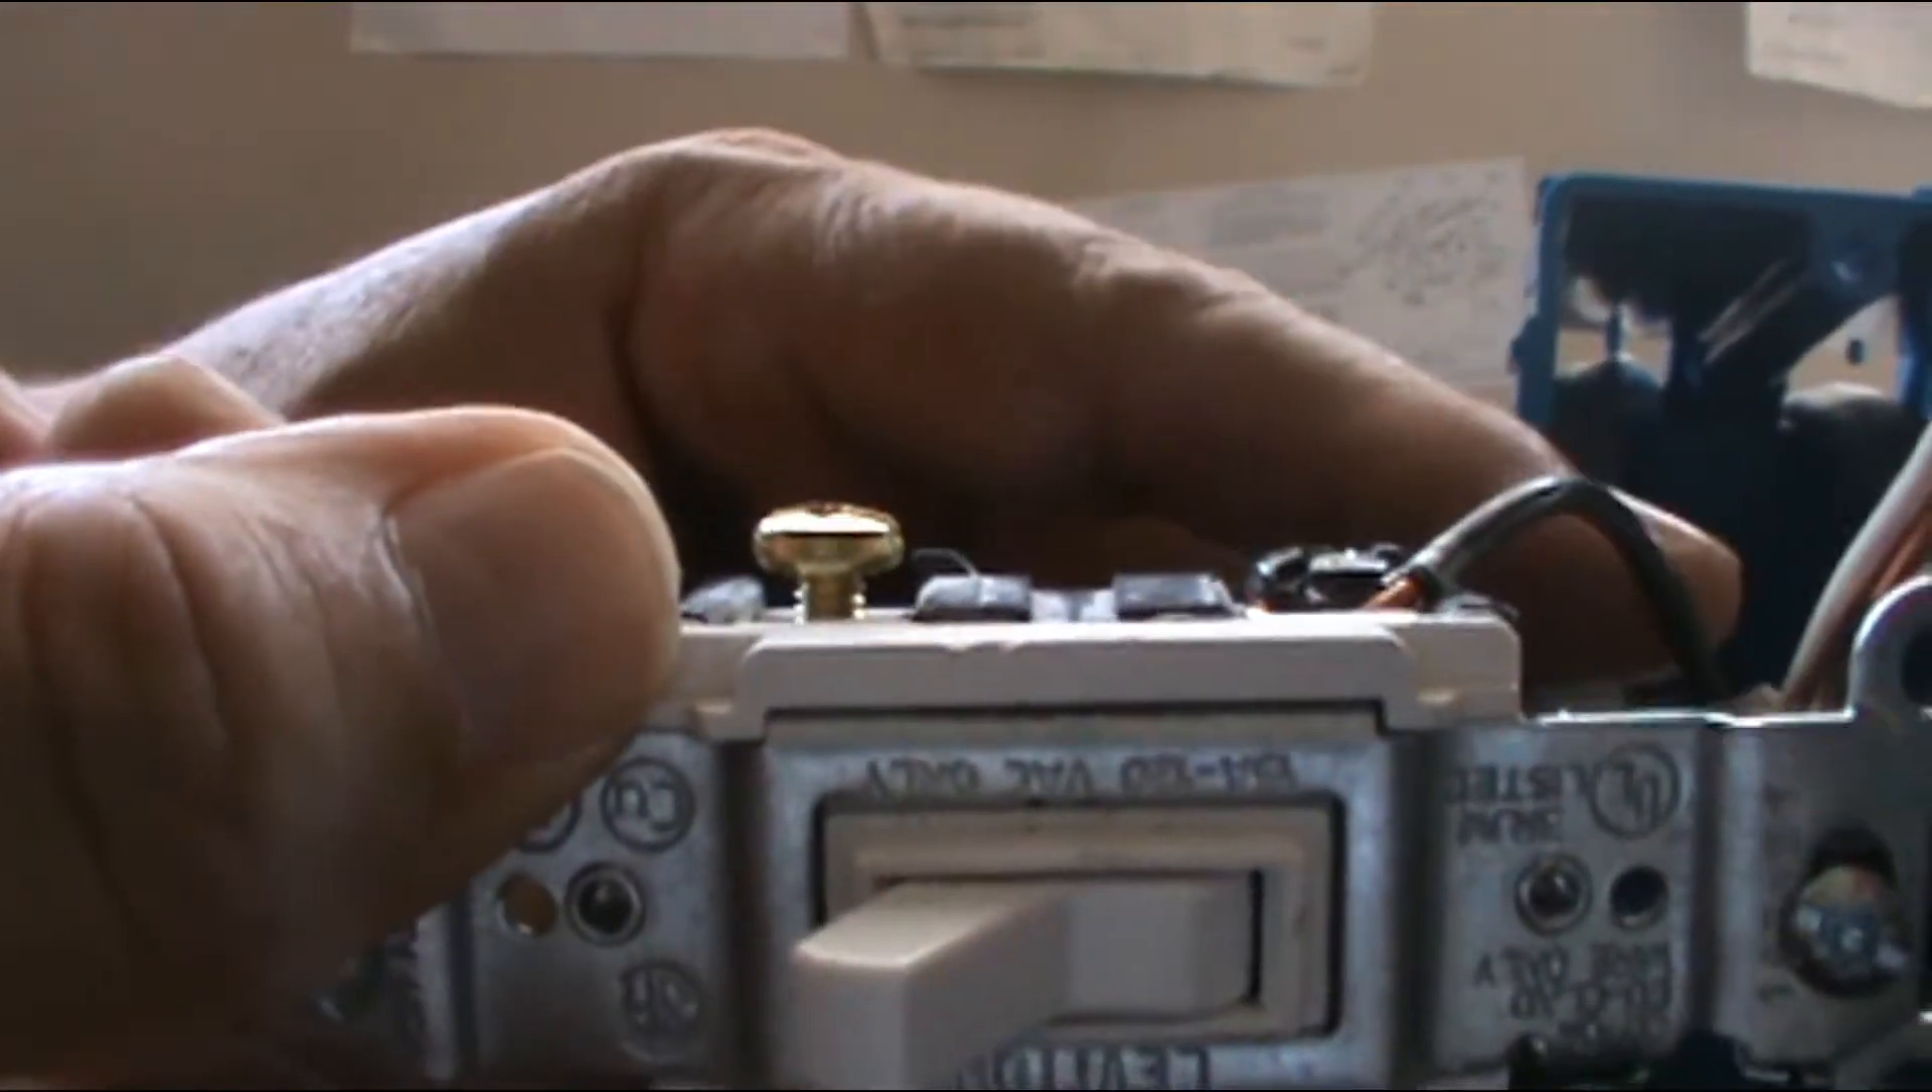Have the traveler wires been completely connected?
No.